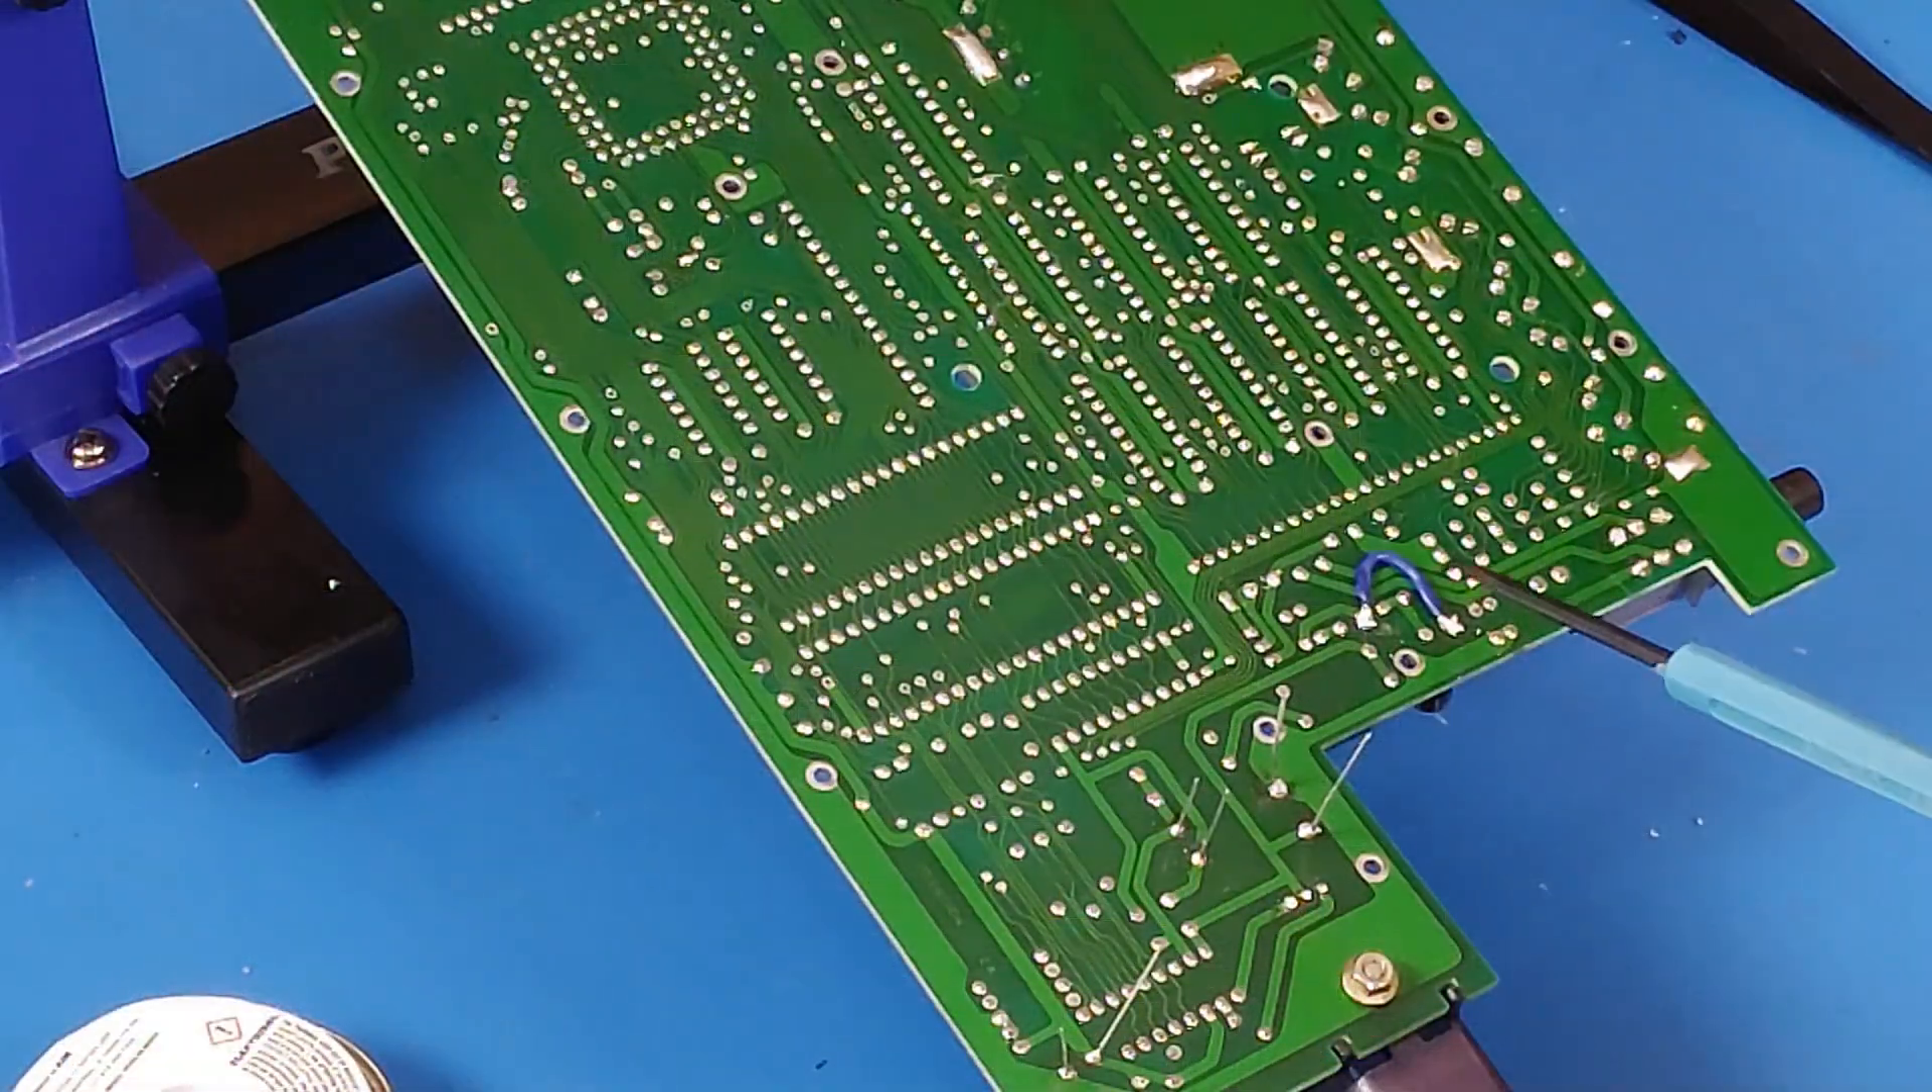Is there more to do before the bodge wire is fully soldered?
No.